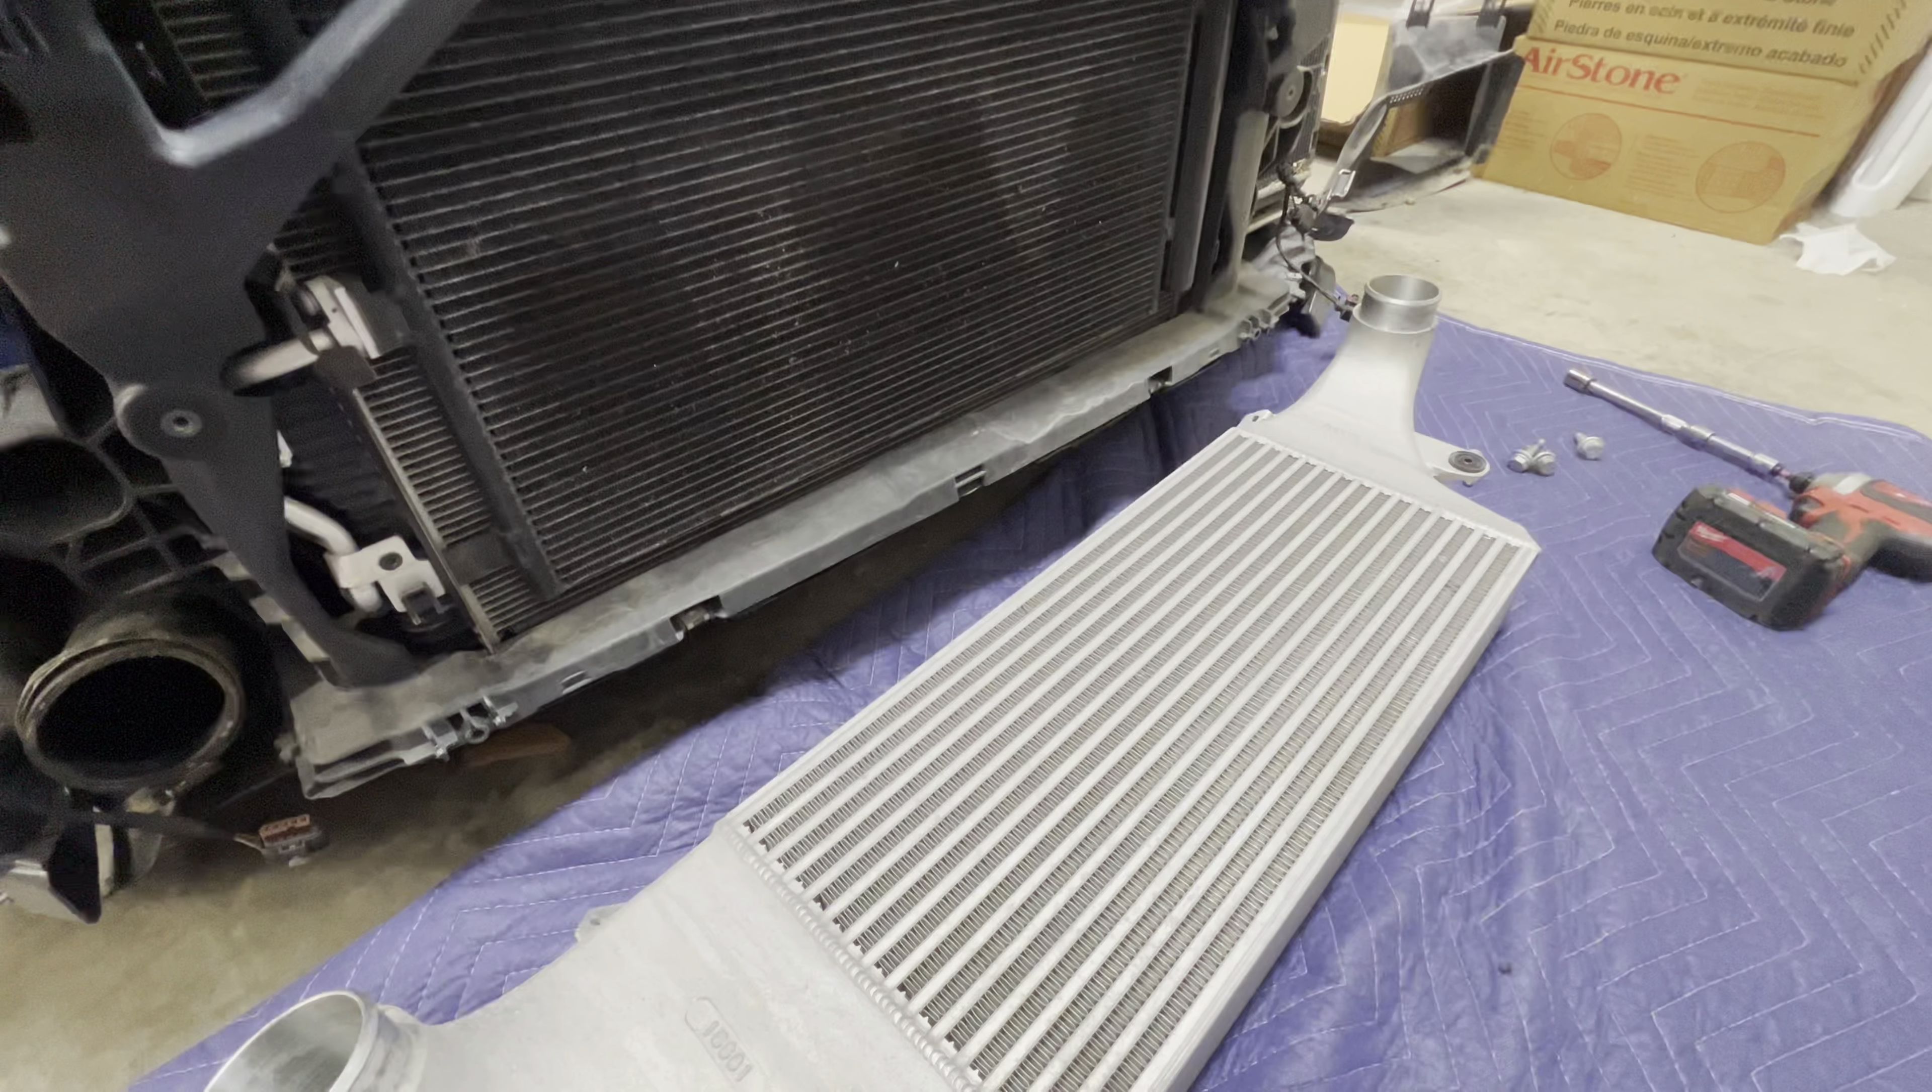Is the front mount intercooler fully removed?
Yes.